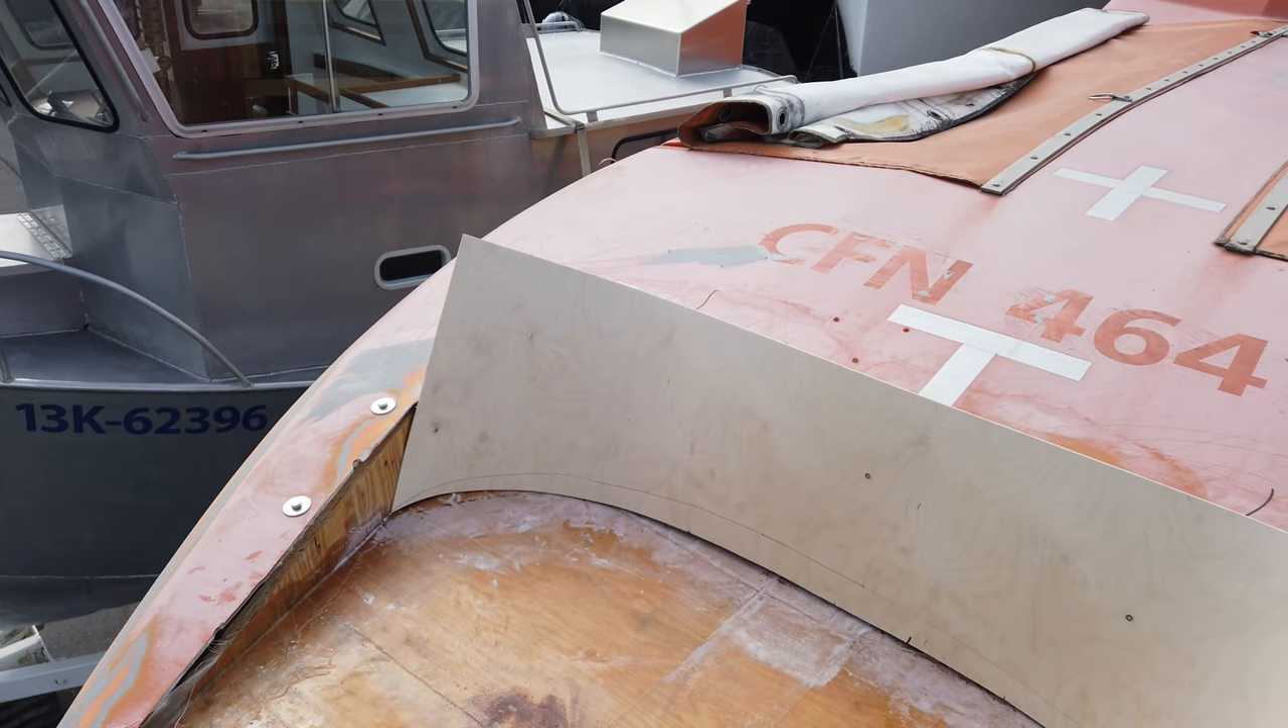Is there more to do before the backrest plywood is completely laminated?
Yes.